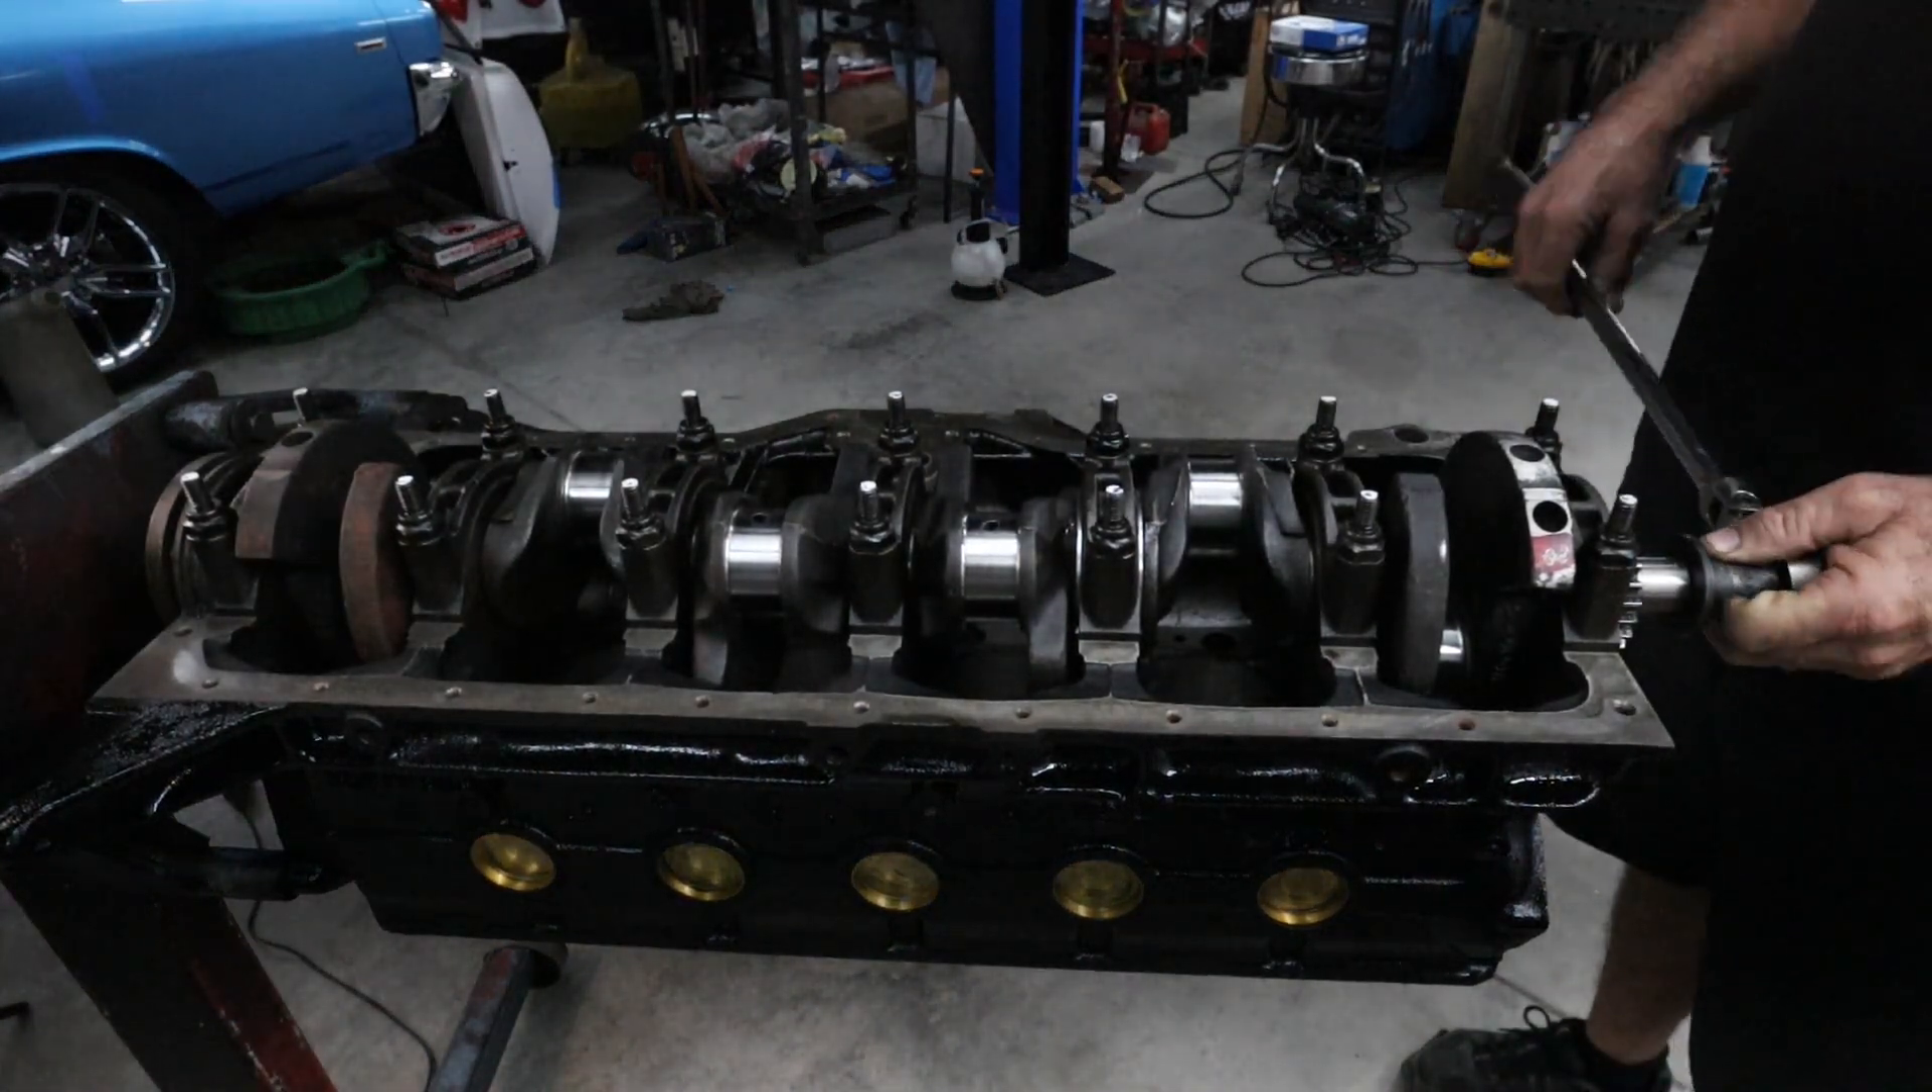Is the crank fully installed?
Yes.